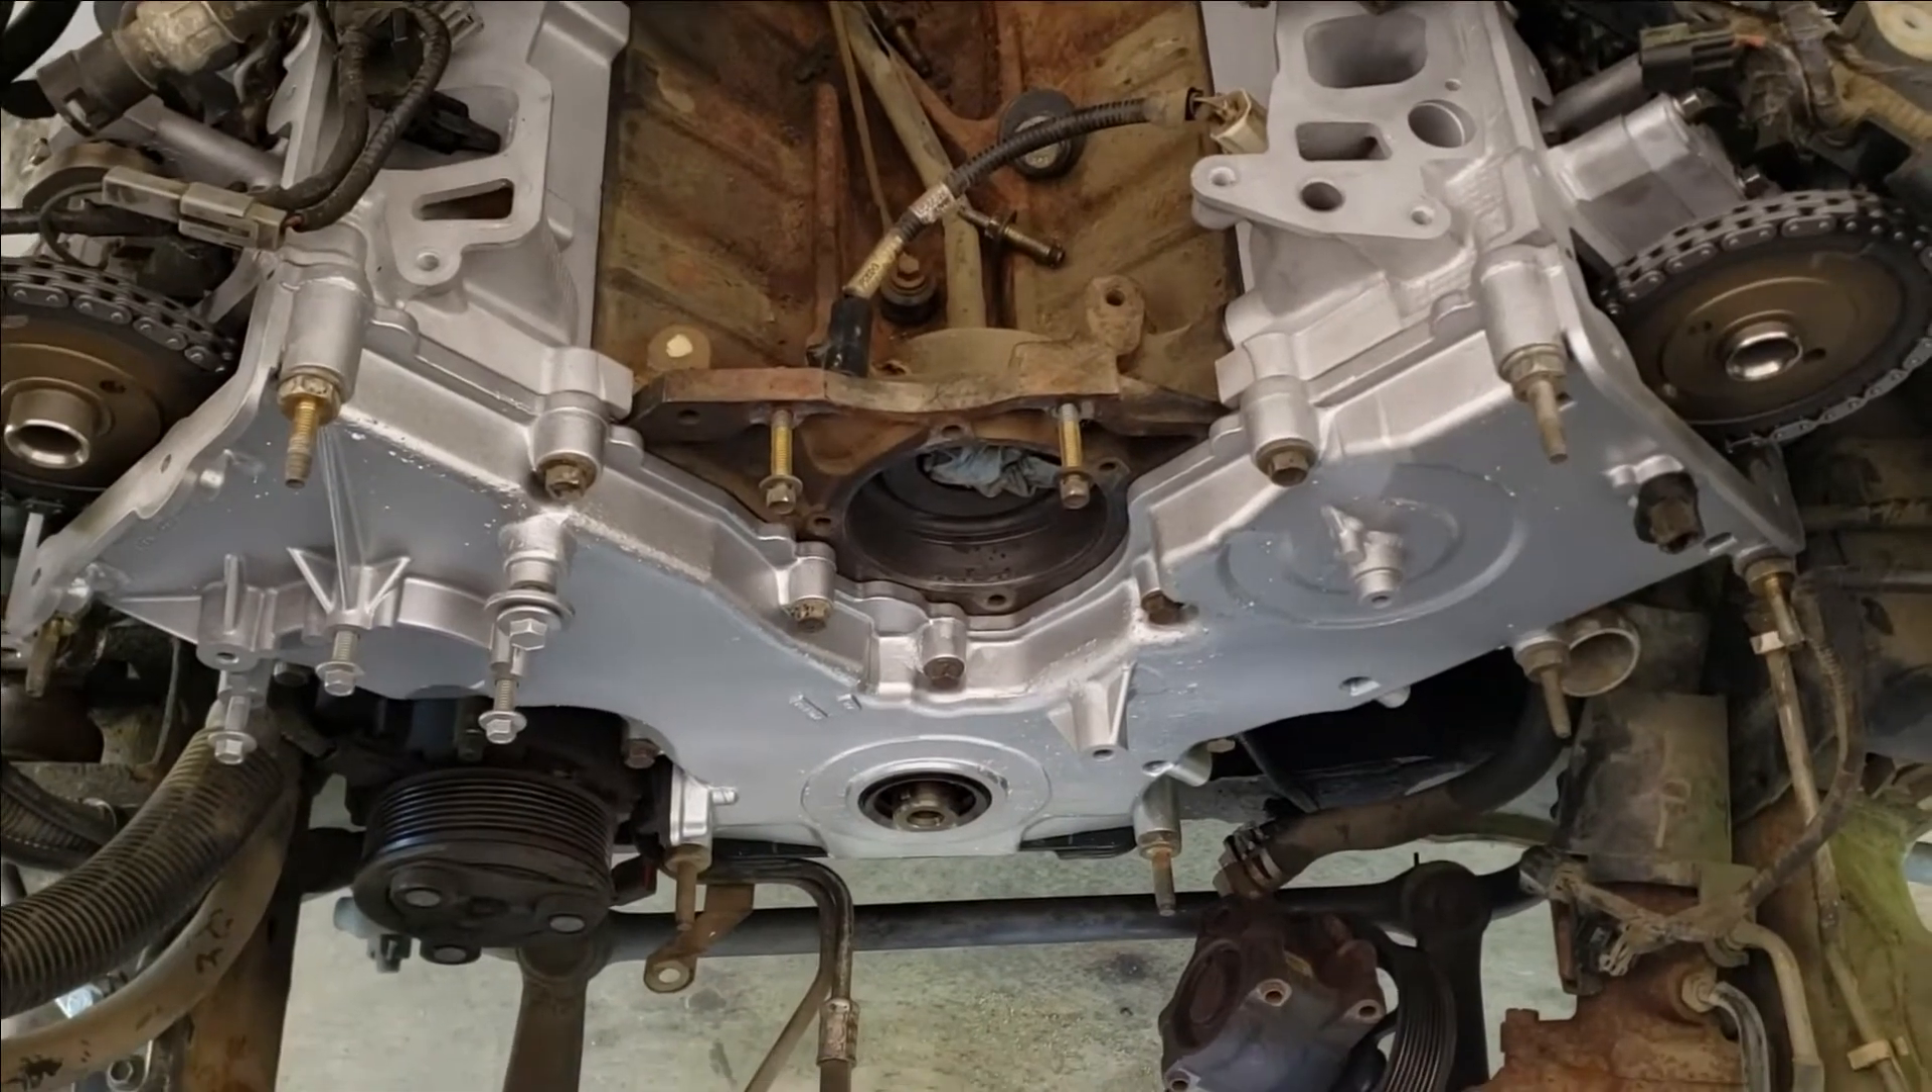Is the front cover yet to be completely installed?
No.